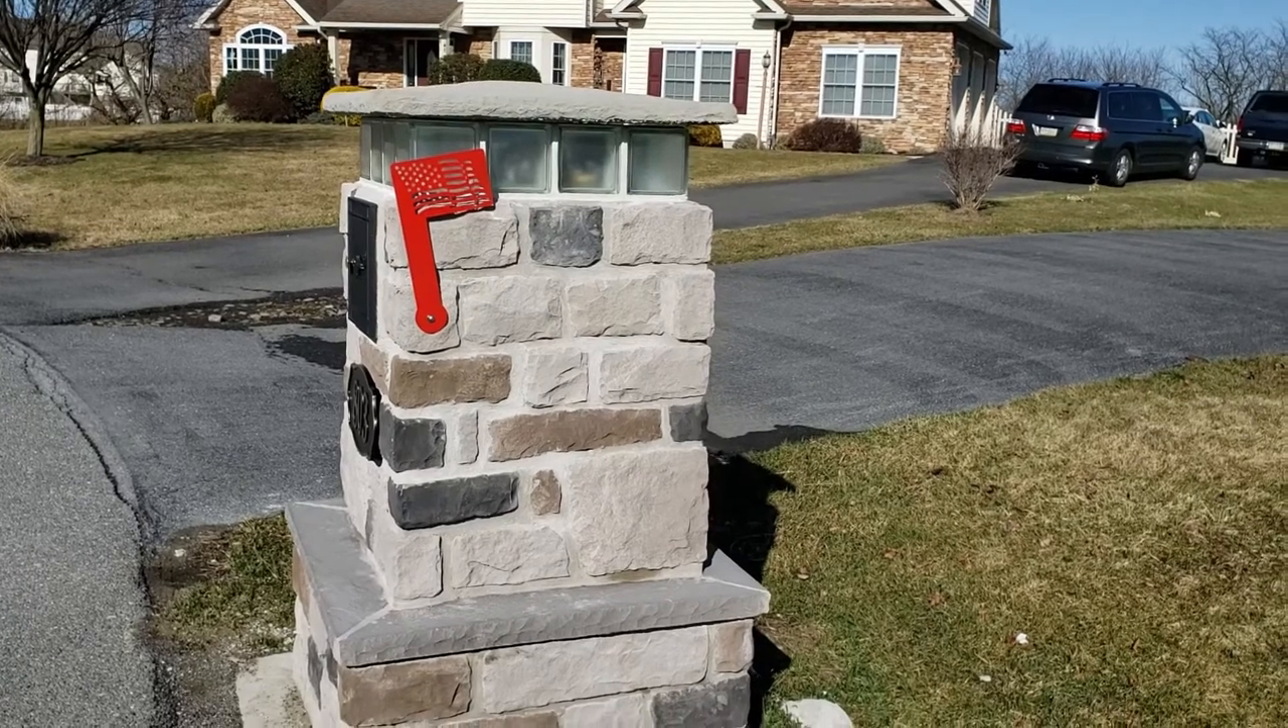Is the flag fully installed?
Yes.